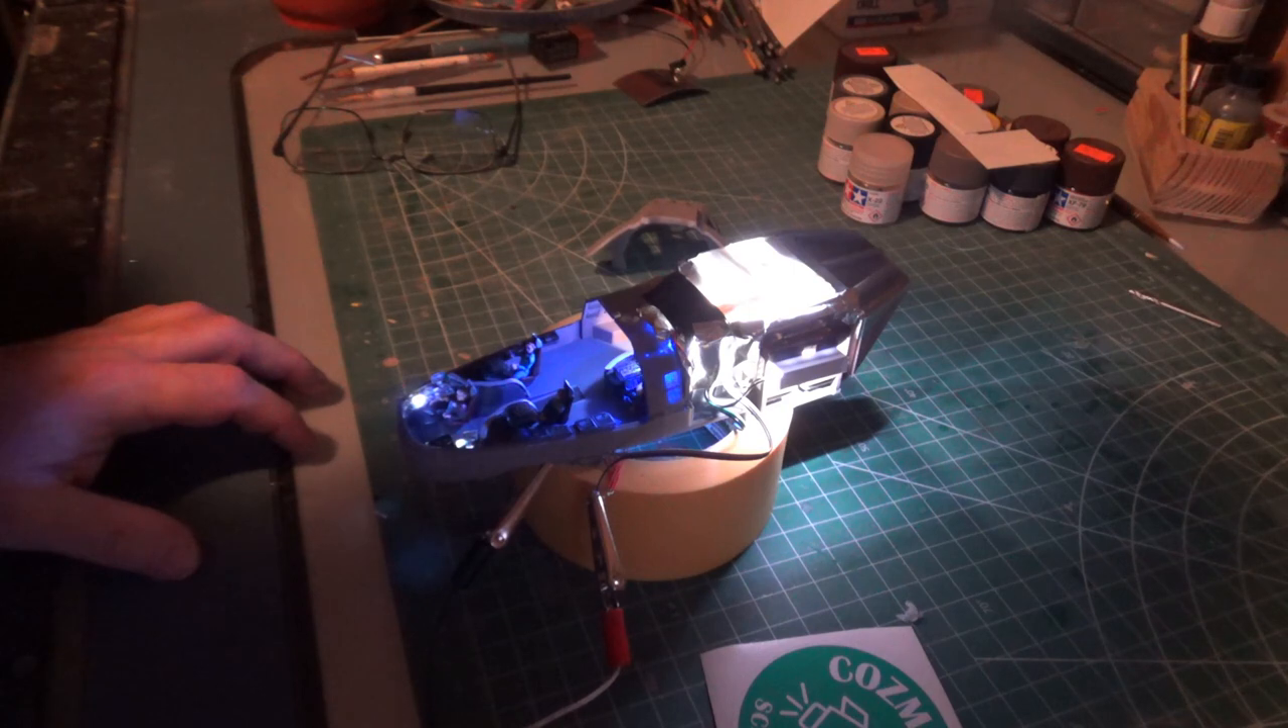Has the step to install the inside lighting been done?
Yes.